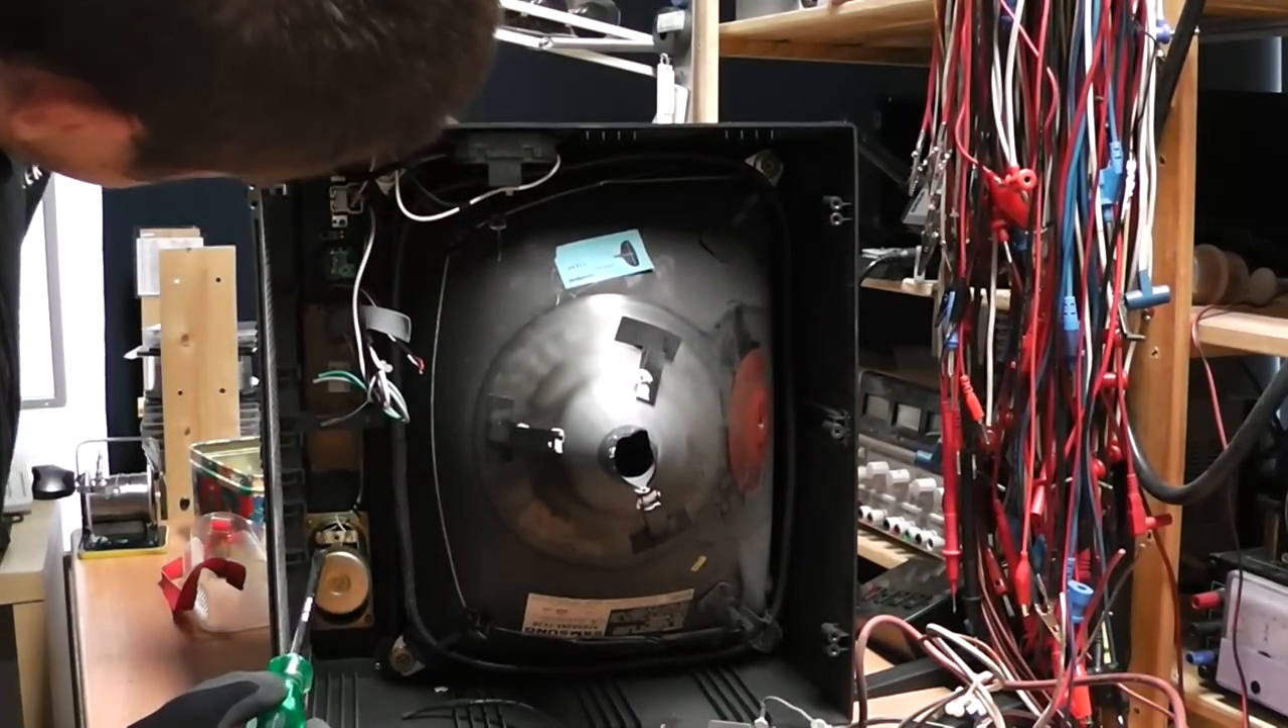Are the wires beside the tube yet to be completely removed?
Yes.